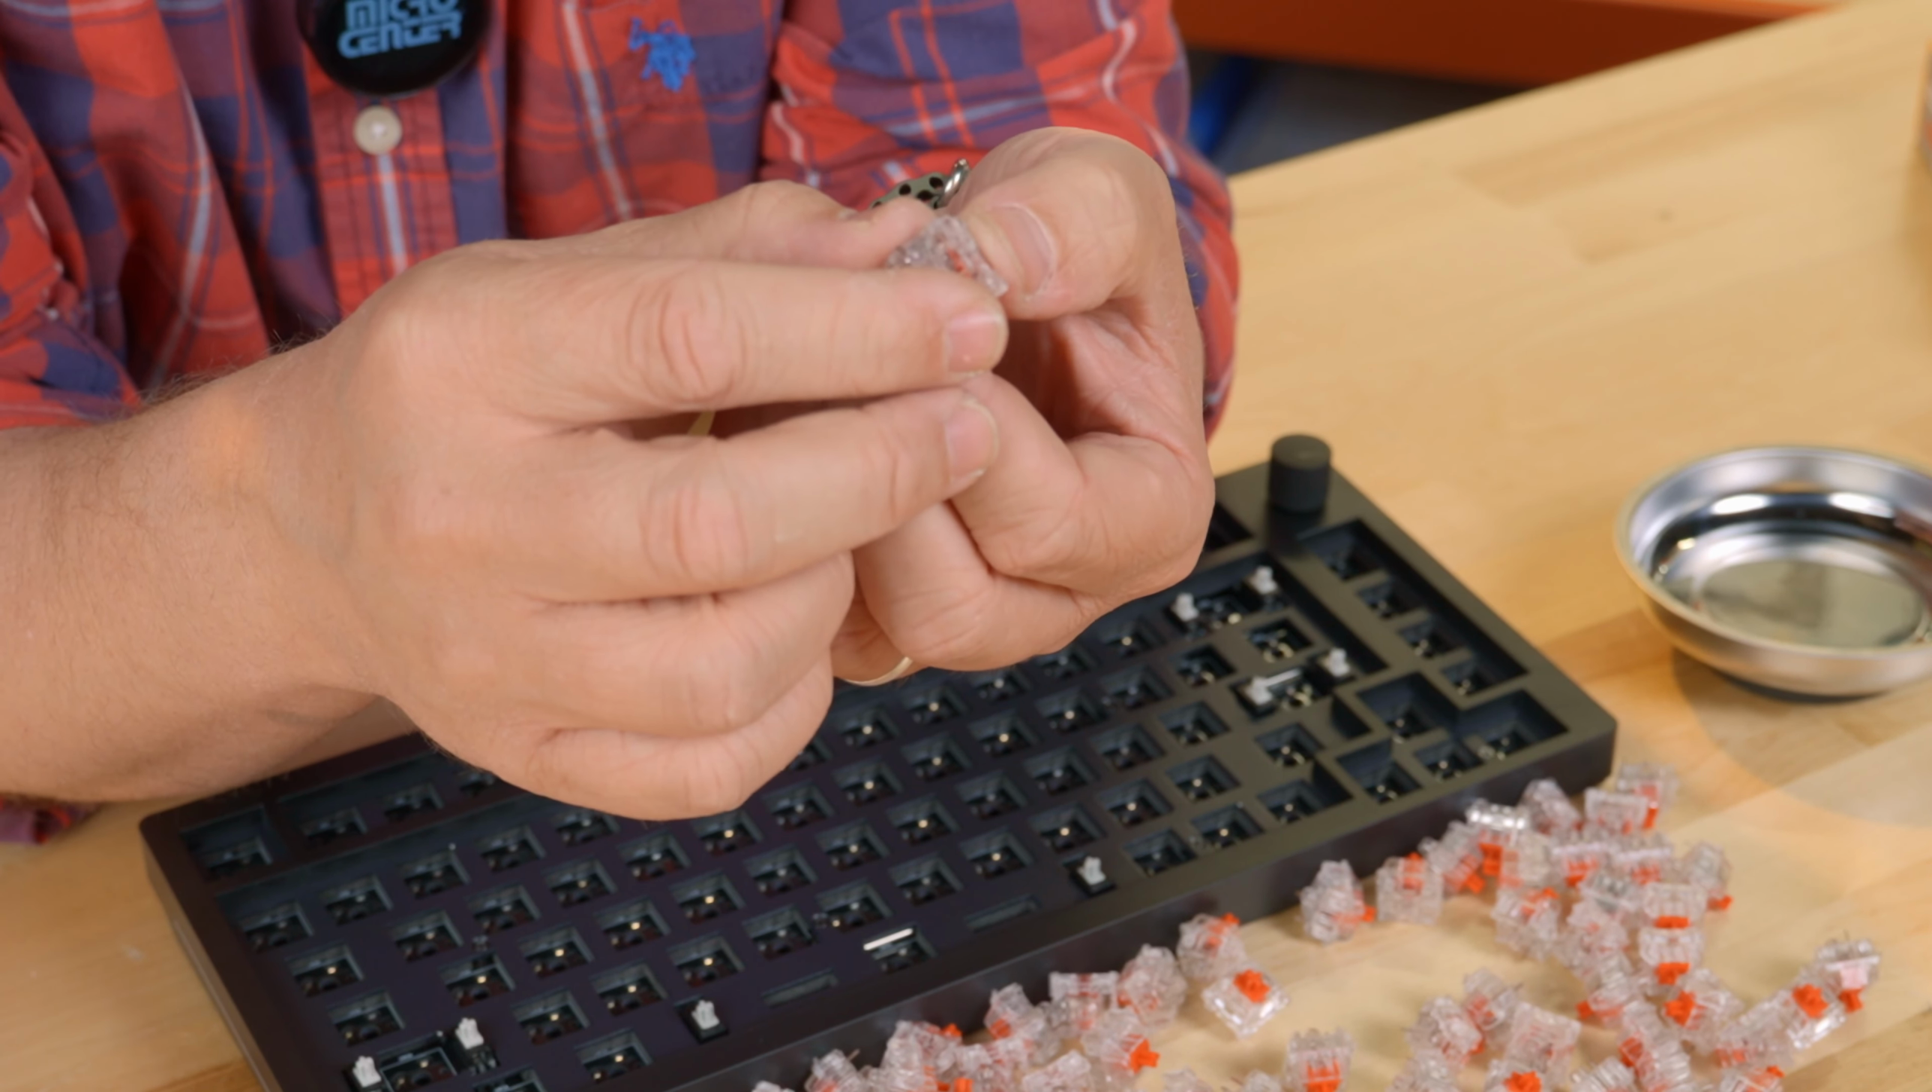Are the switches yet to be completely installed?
Yes.